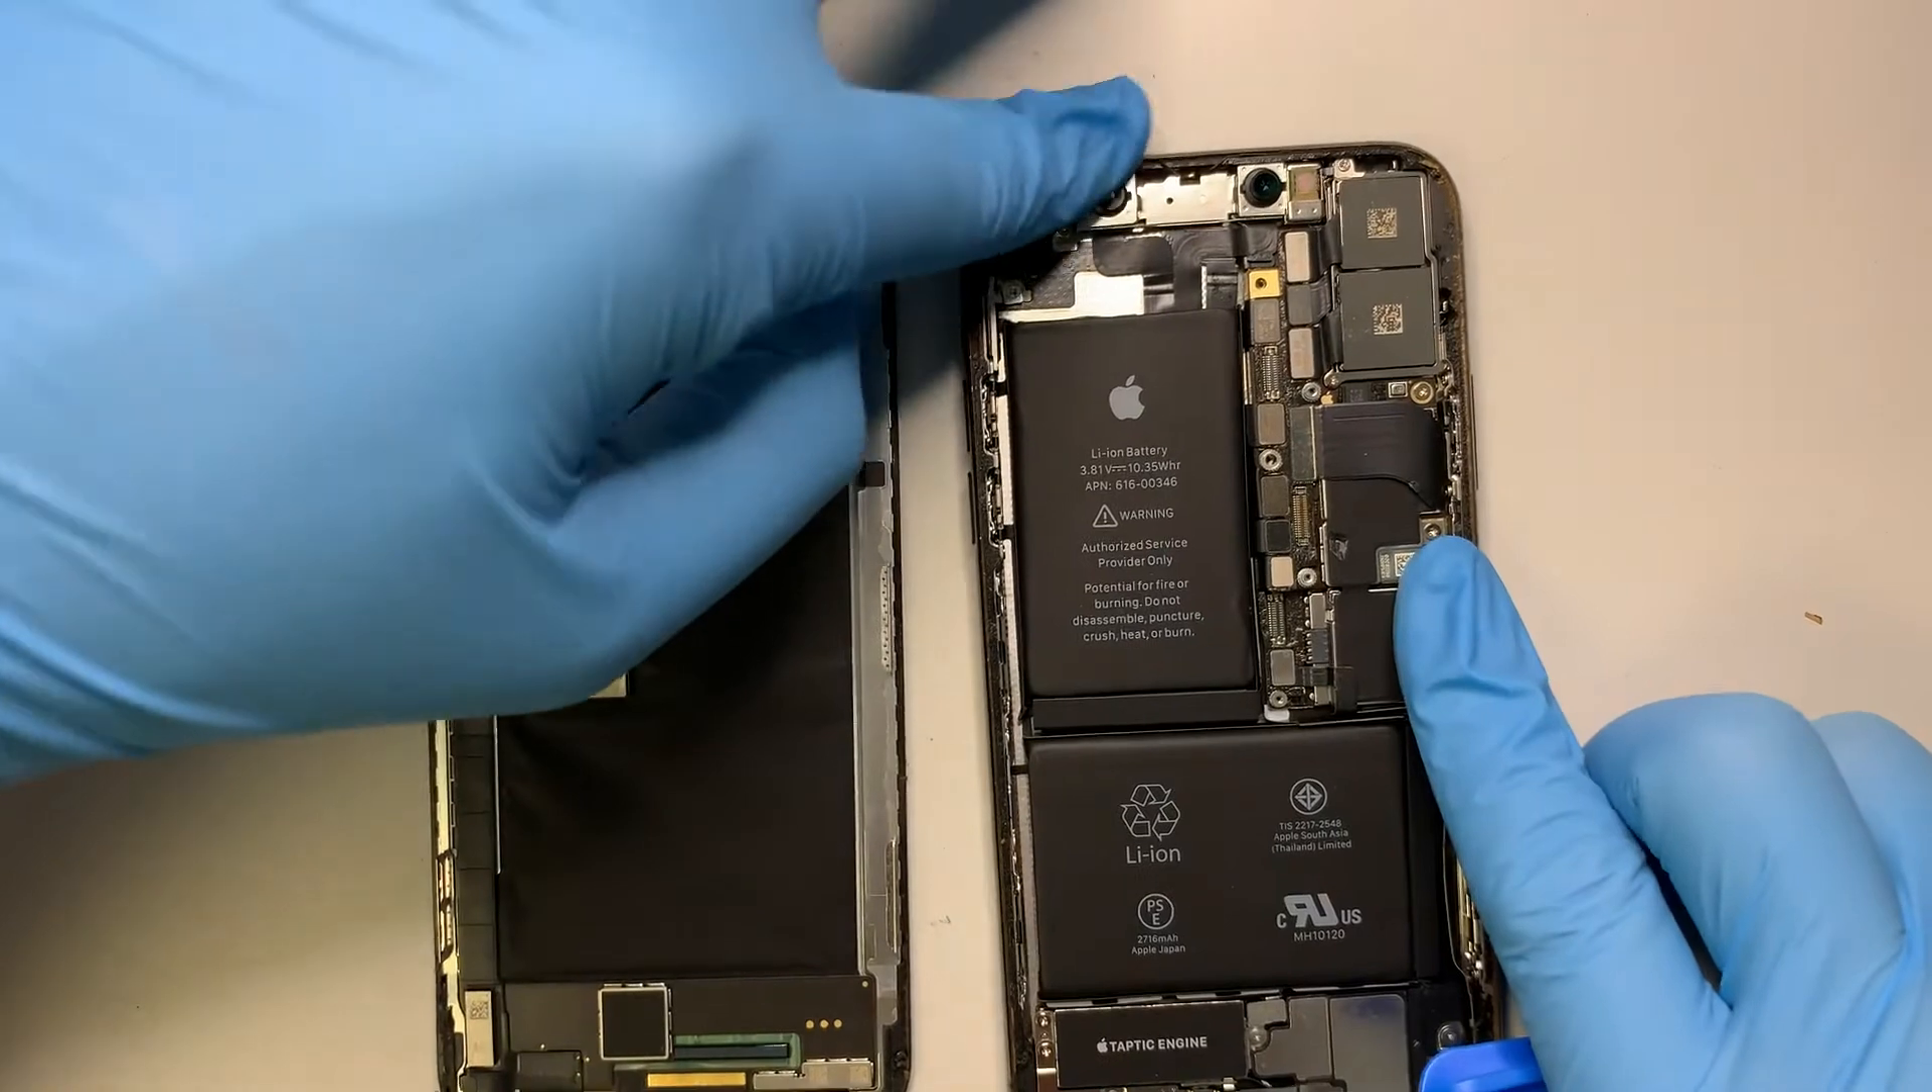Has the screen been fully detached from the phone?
Yes.